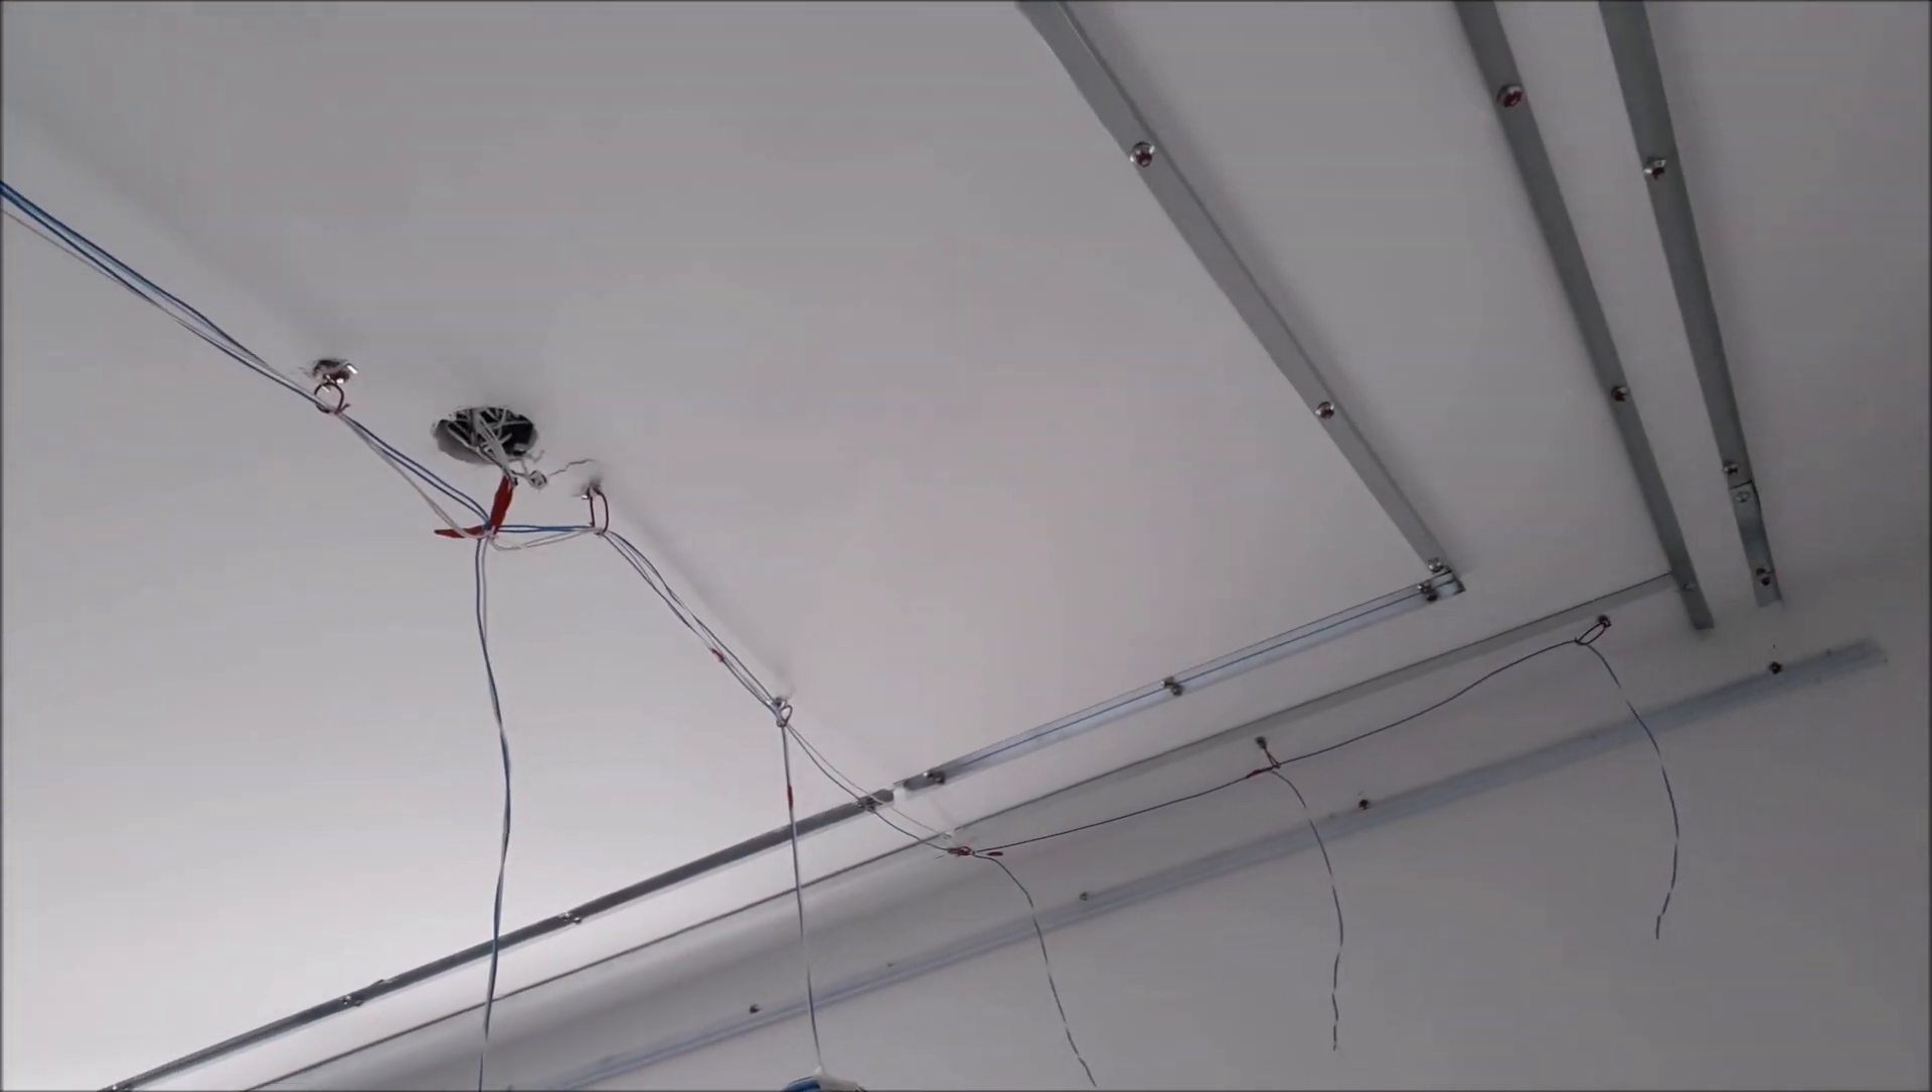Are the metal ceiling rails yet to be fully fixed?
No.